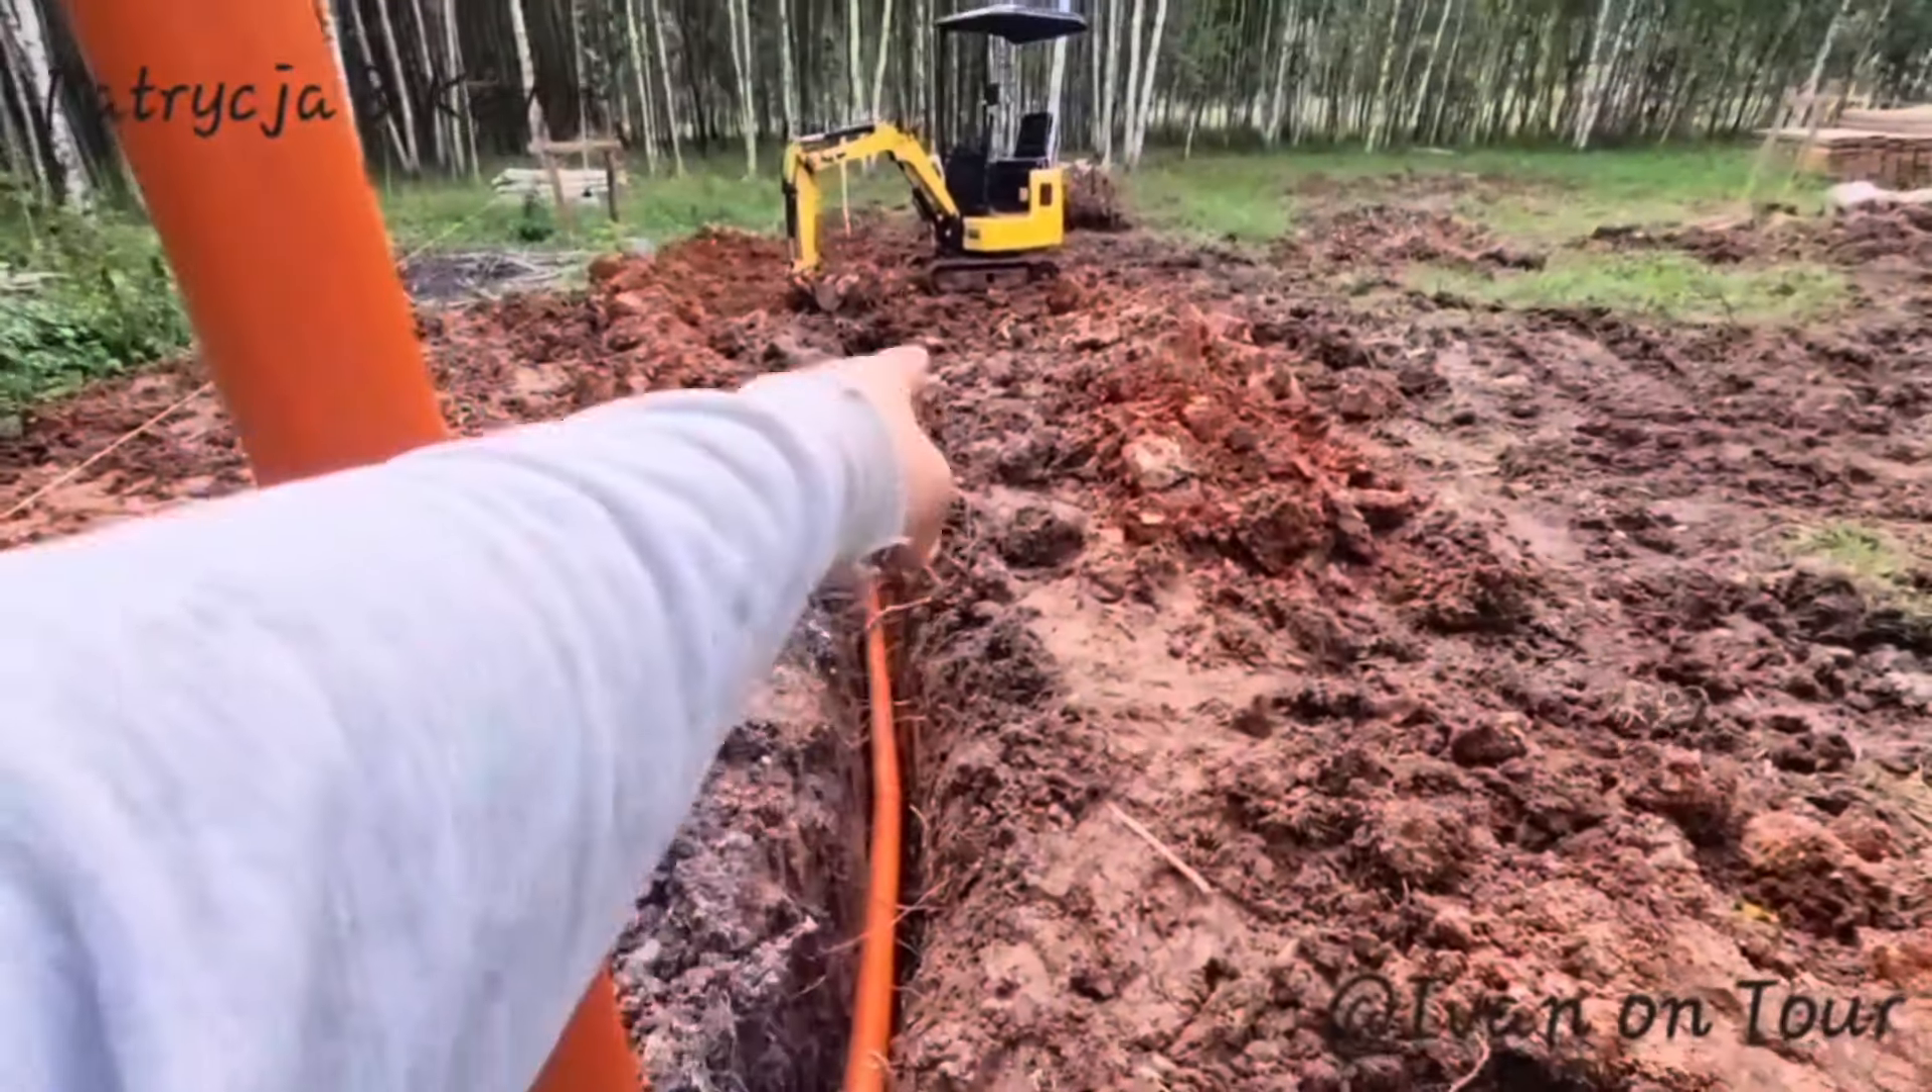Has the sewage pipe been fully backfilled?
No.